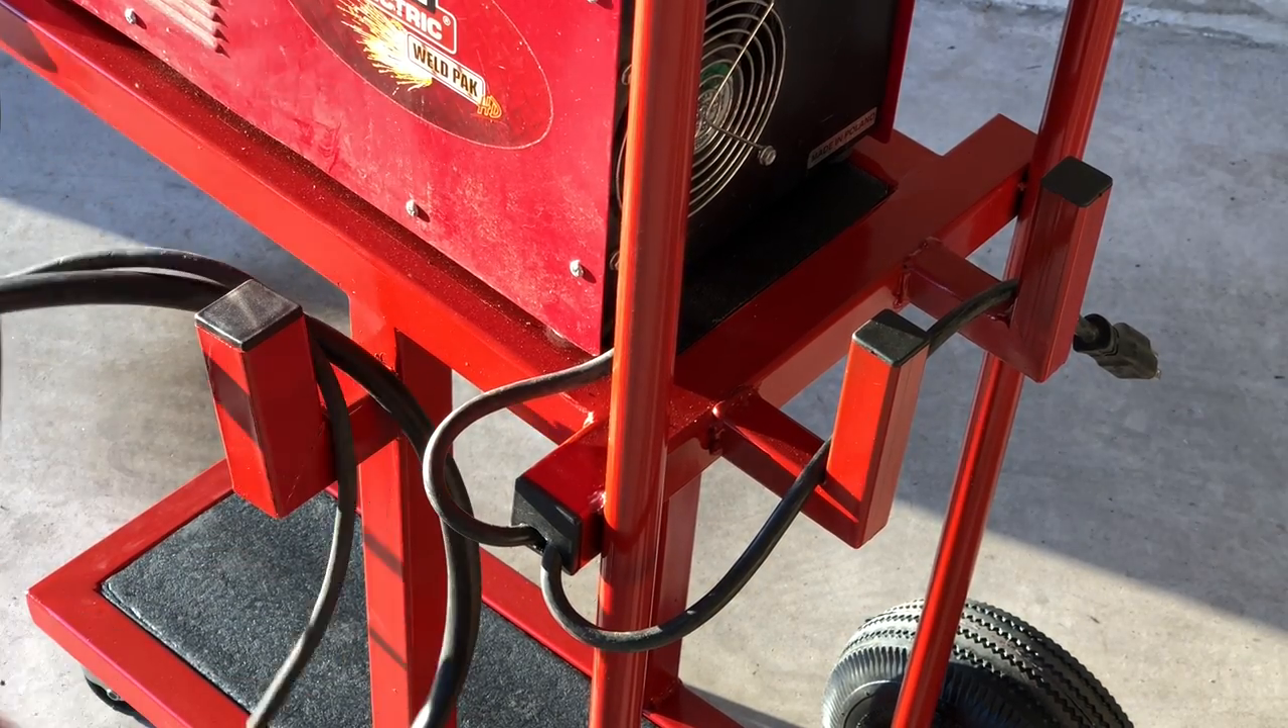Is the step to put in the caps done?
Yes.